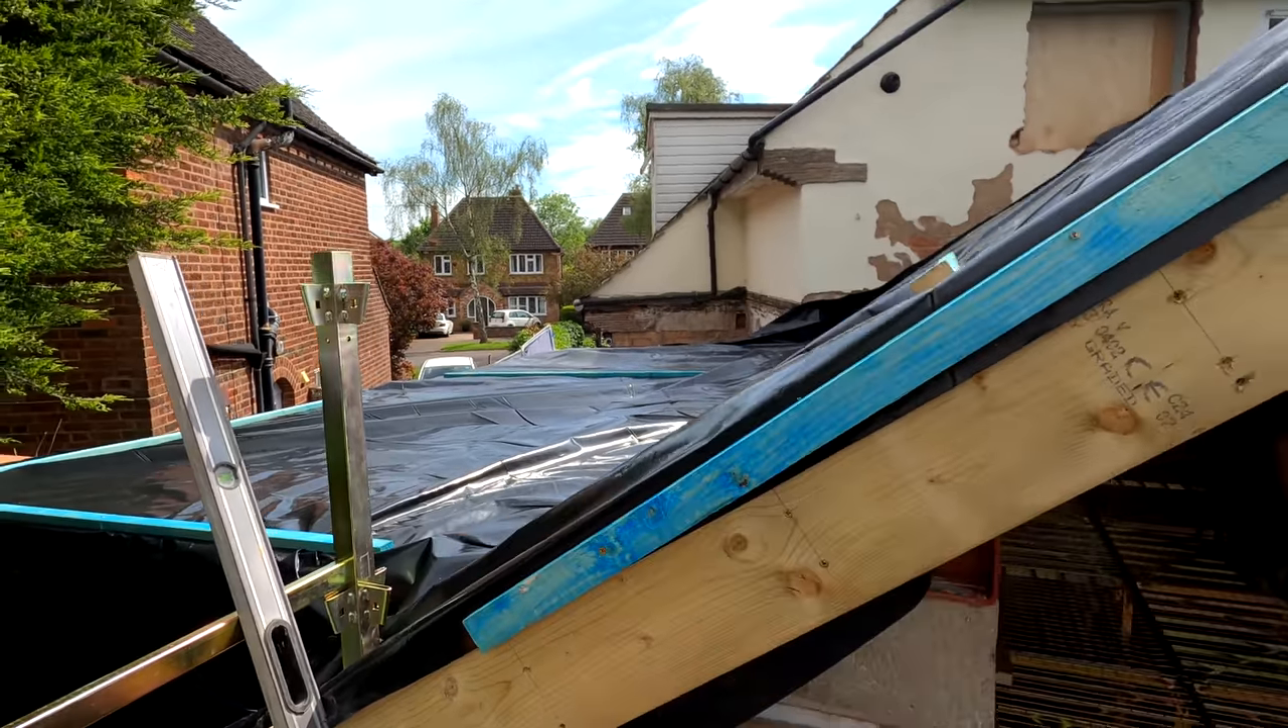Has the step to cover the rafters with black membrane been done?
Yes.